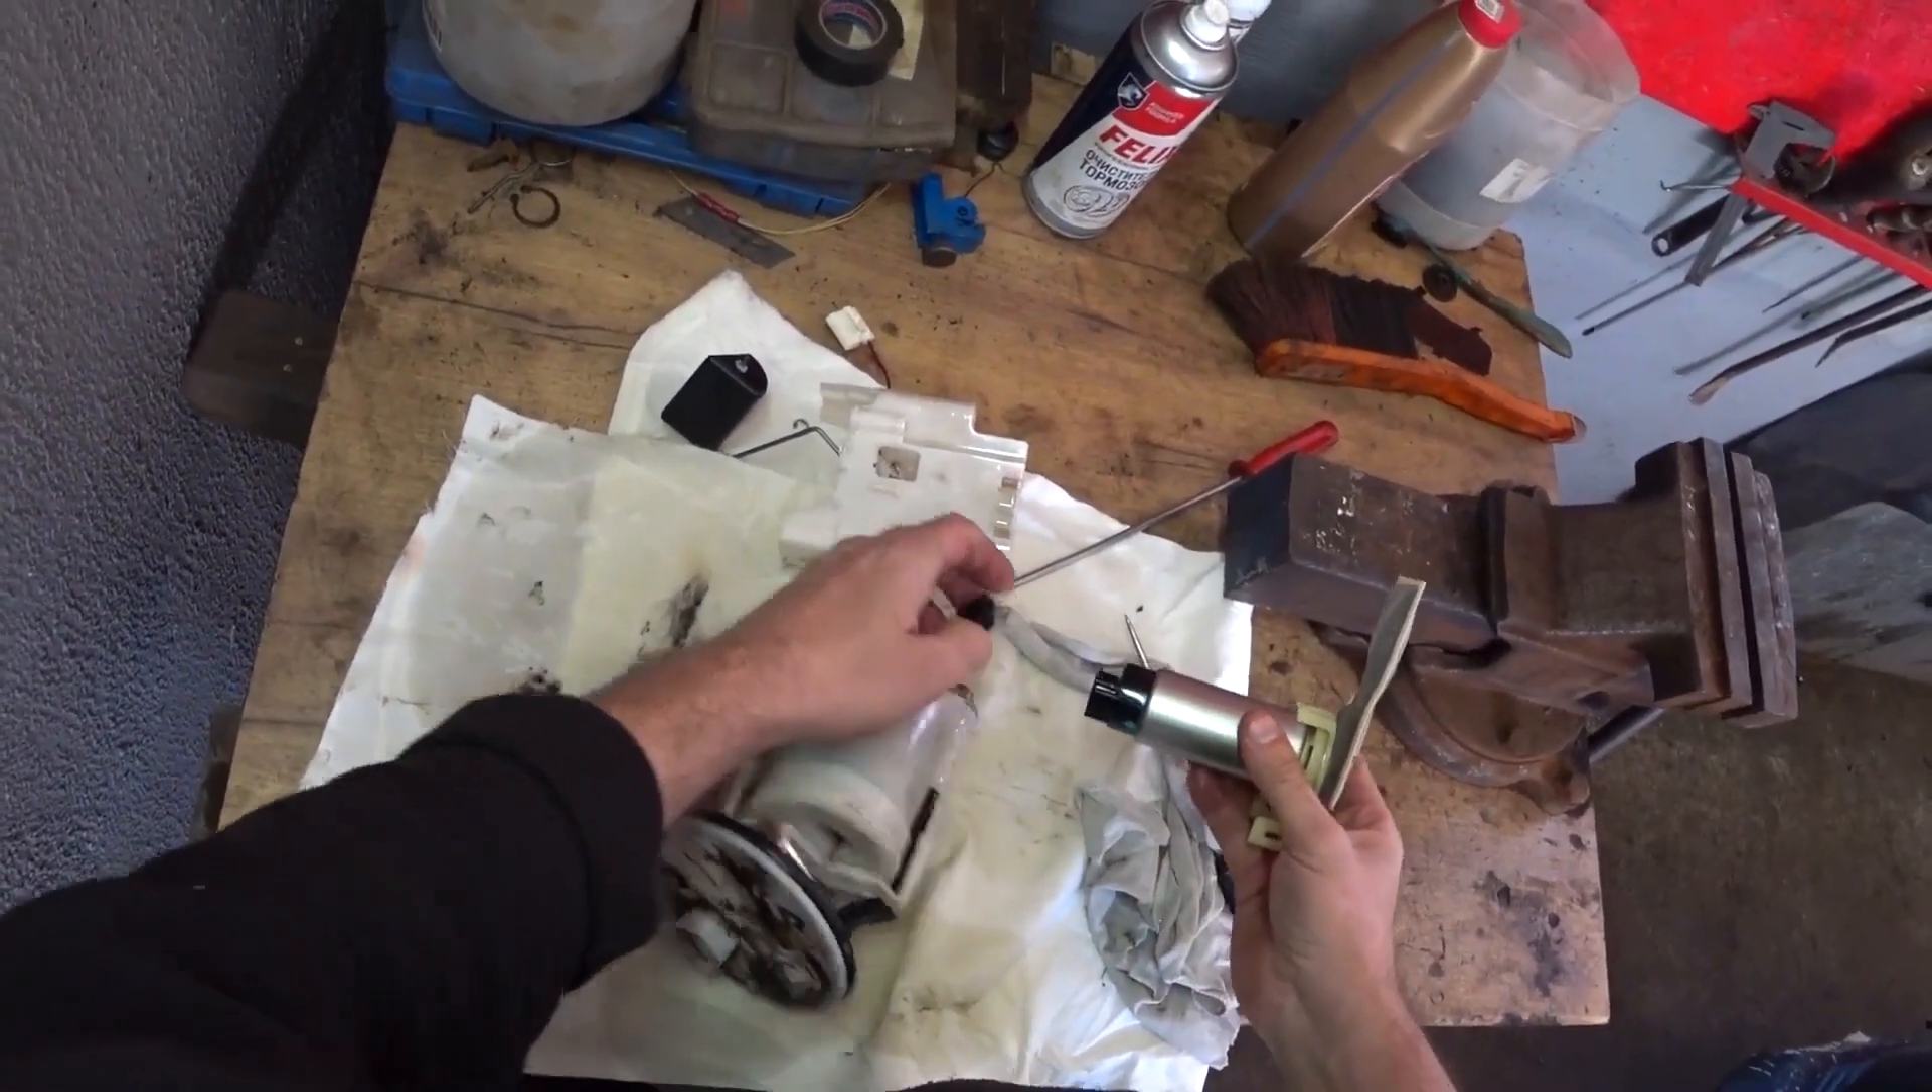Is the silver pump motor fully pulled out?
Yes.